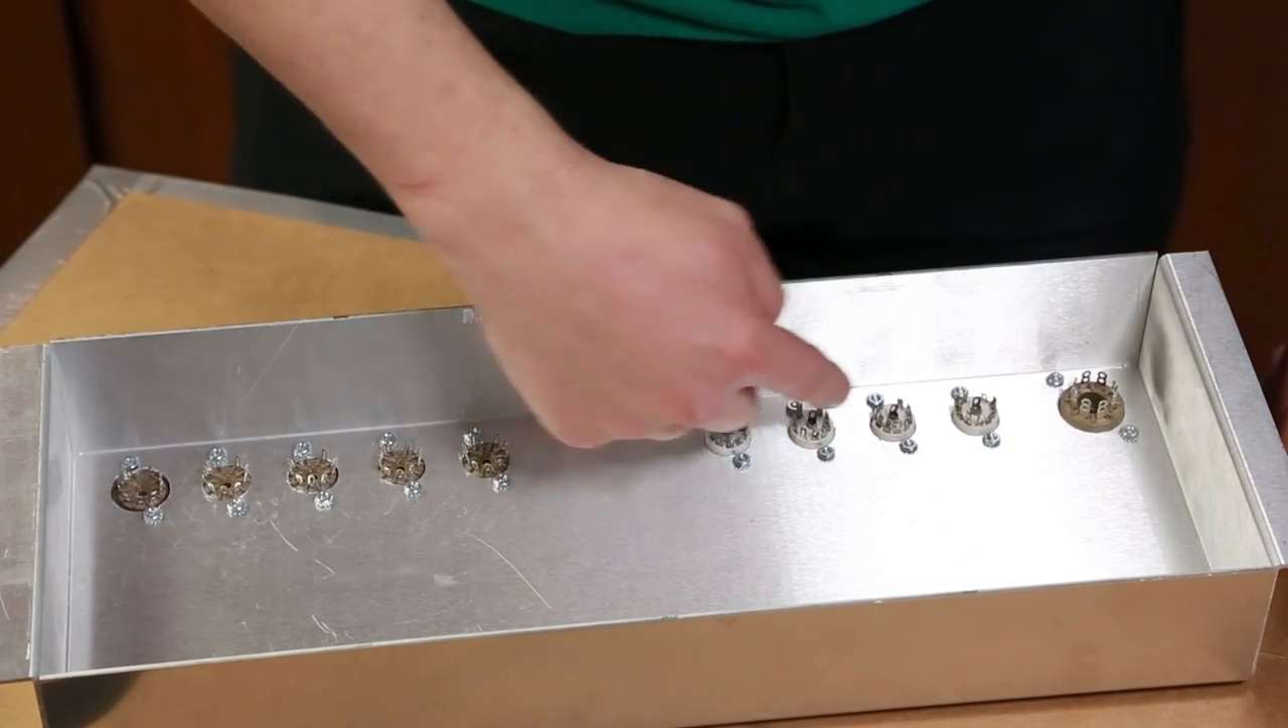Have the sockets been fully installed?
Yes.